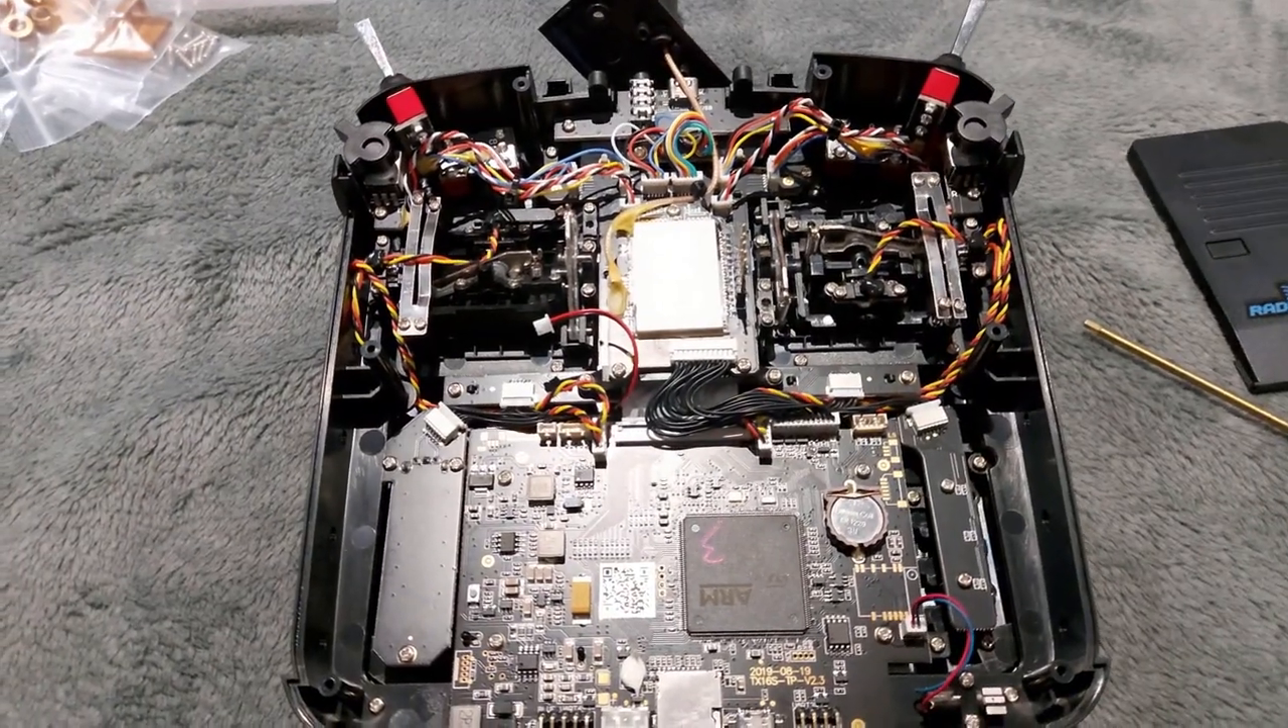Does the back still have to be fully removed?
No.